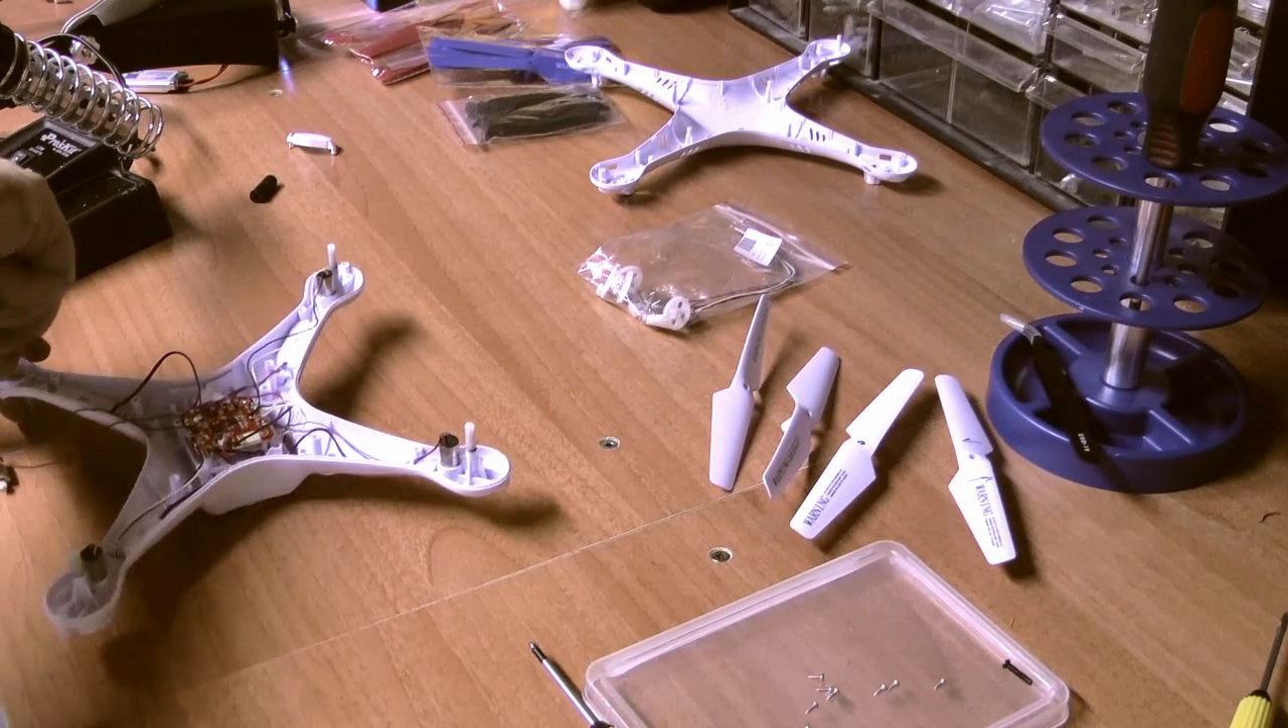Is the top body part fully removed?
Yes.